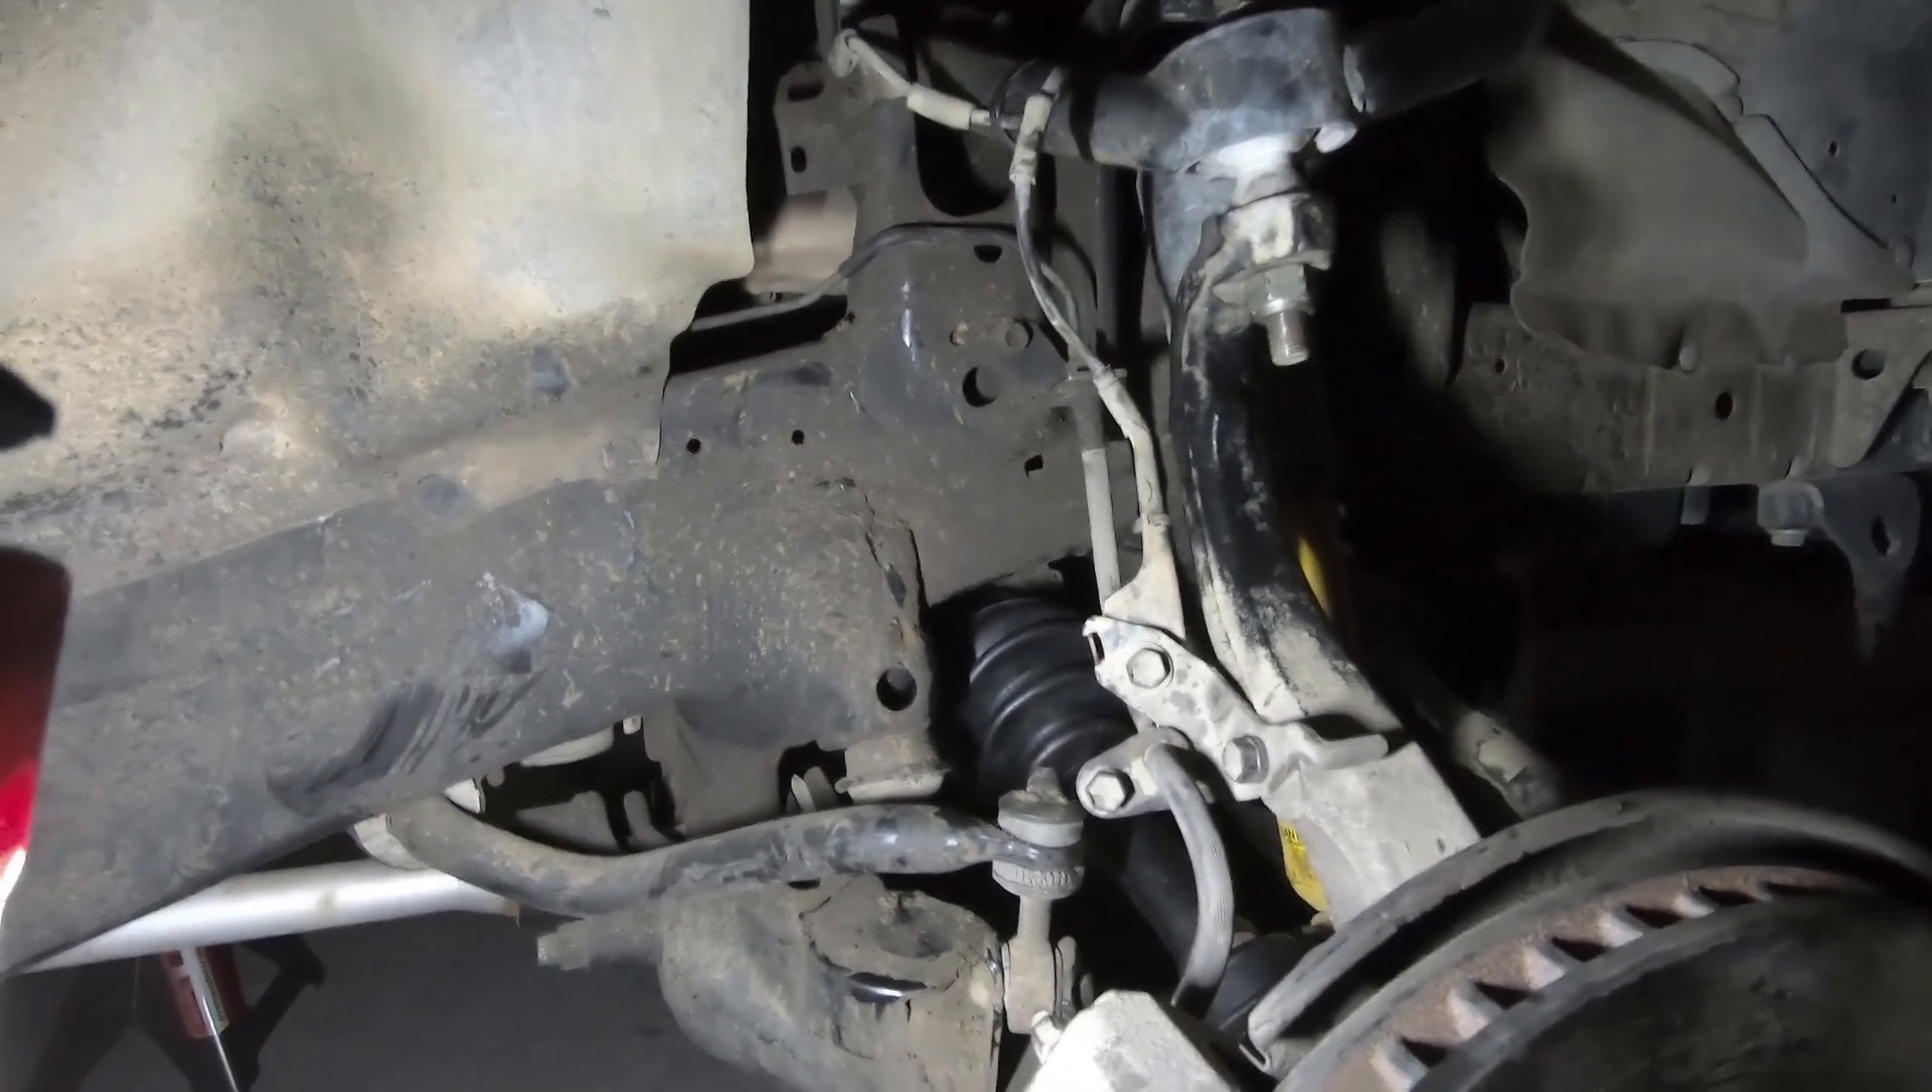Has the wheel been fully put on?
No.